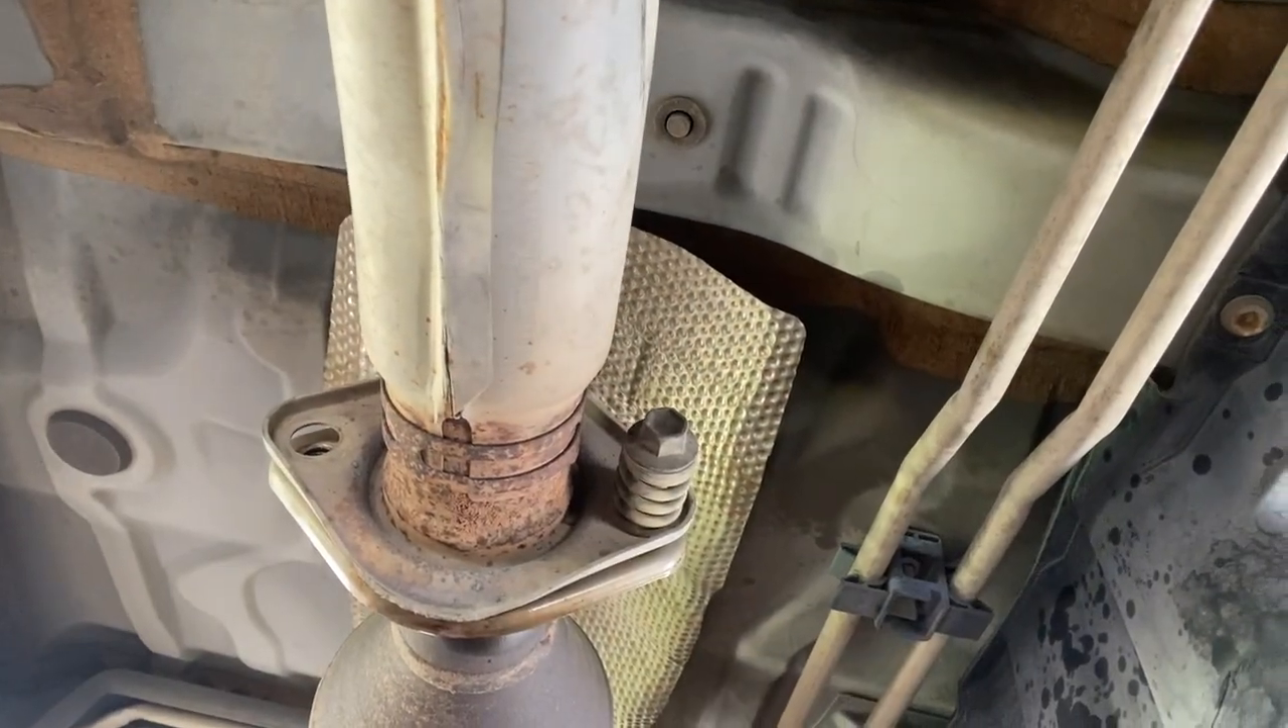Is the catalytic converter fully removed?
No.